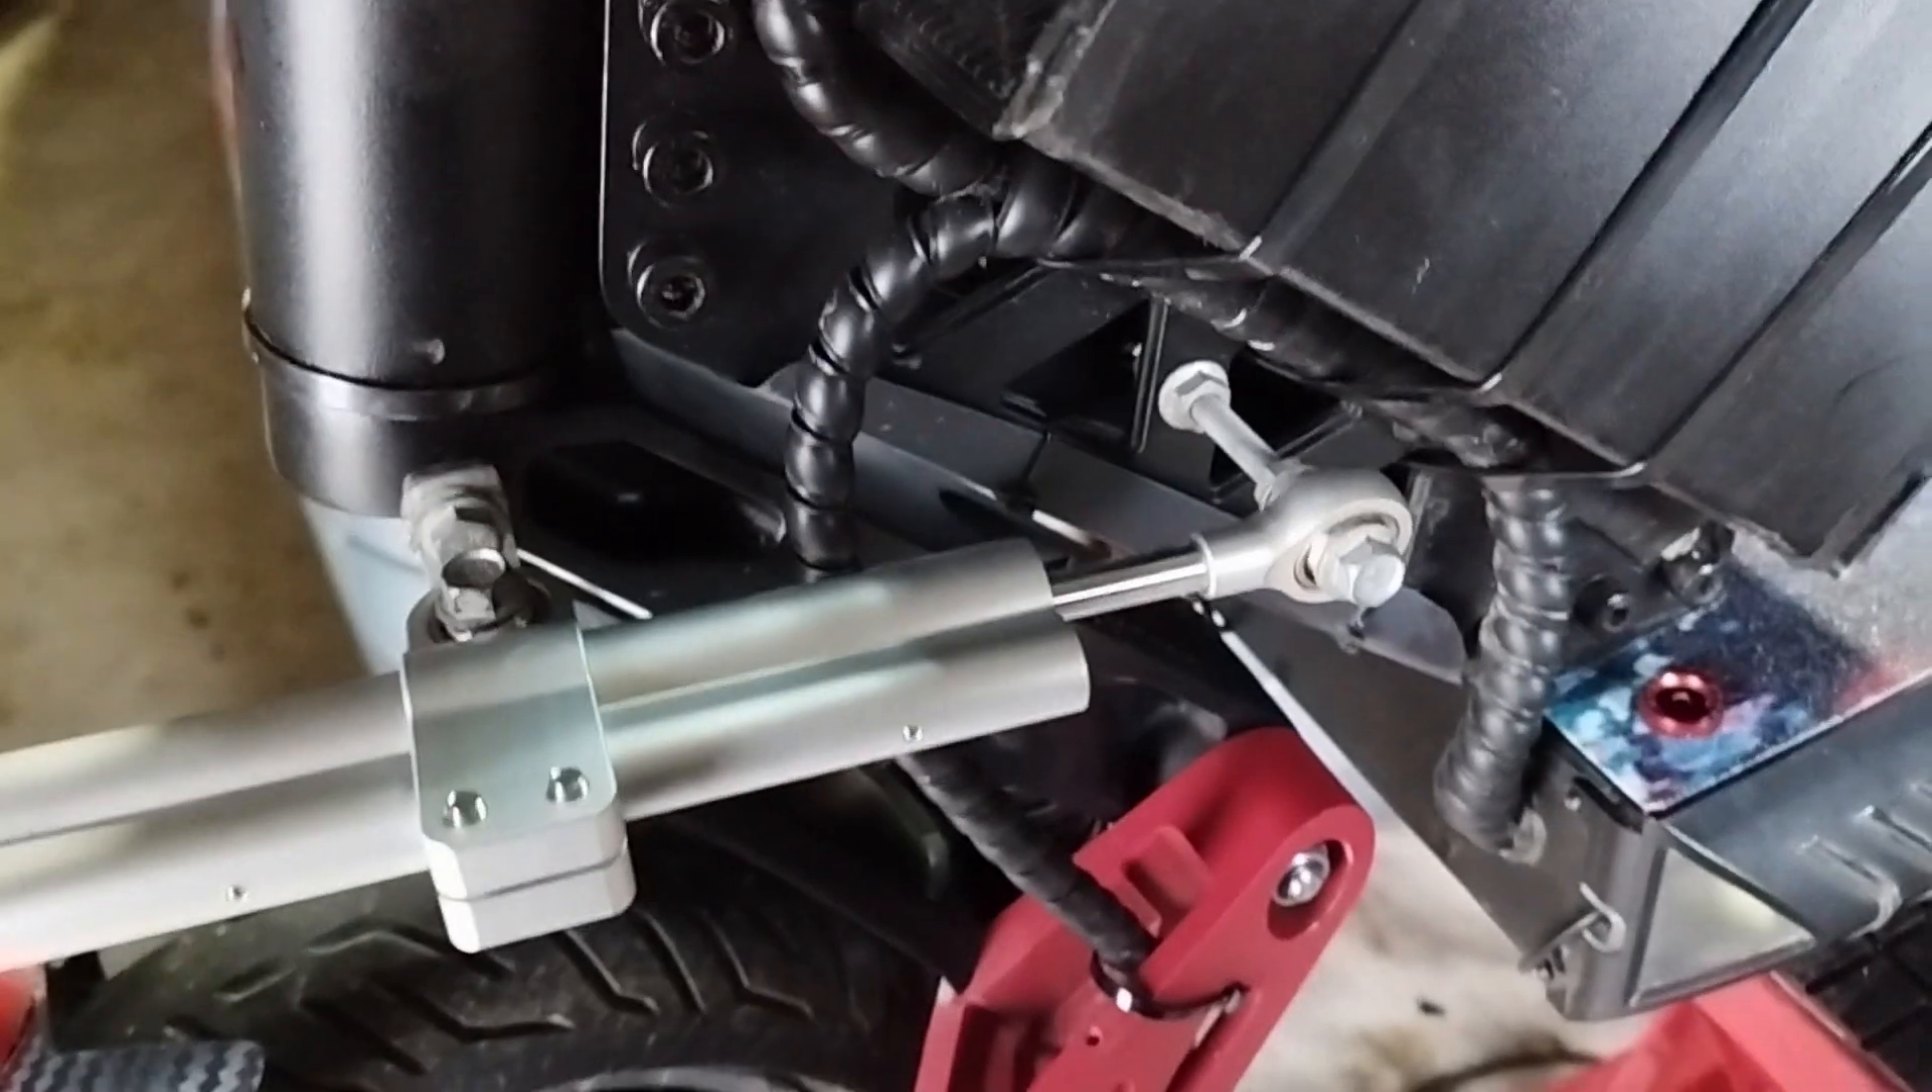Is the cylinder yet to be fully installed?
No.